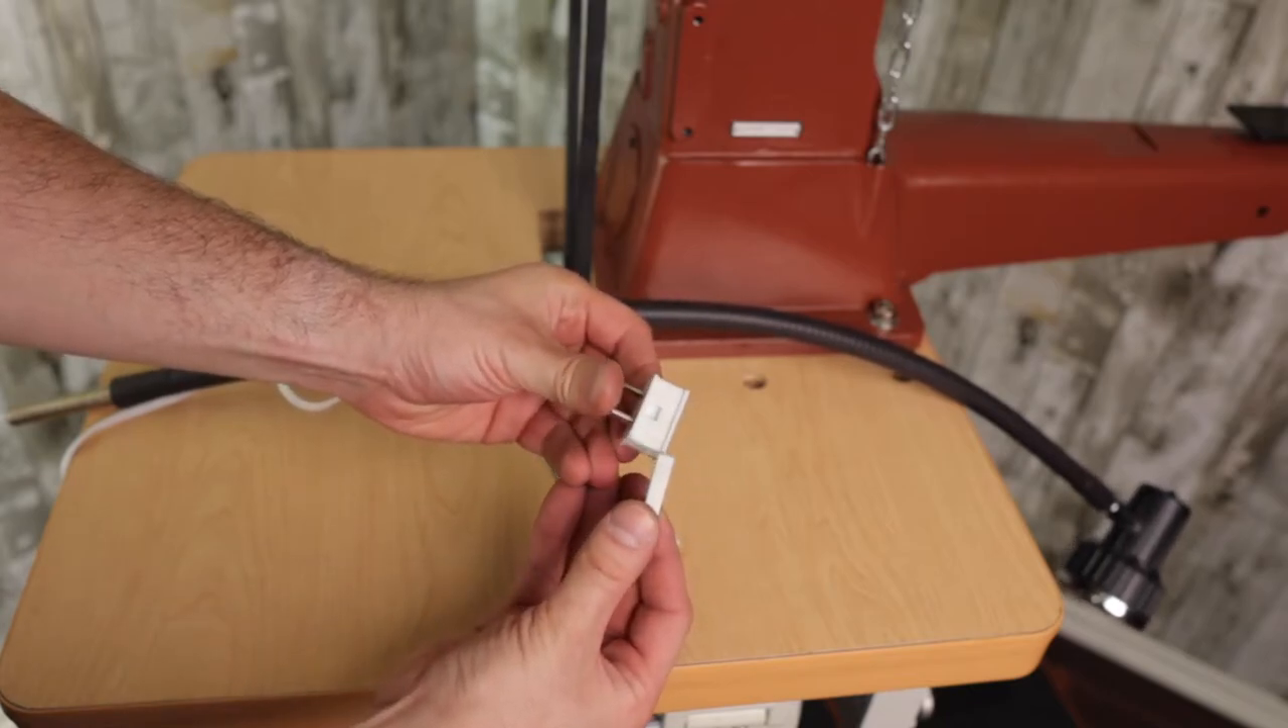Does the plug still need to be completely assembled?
Yes.